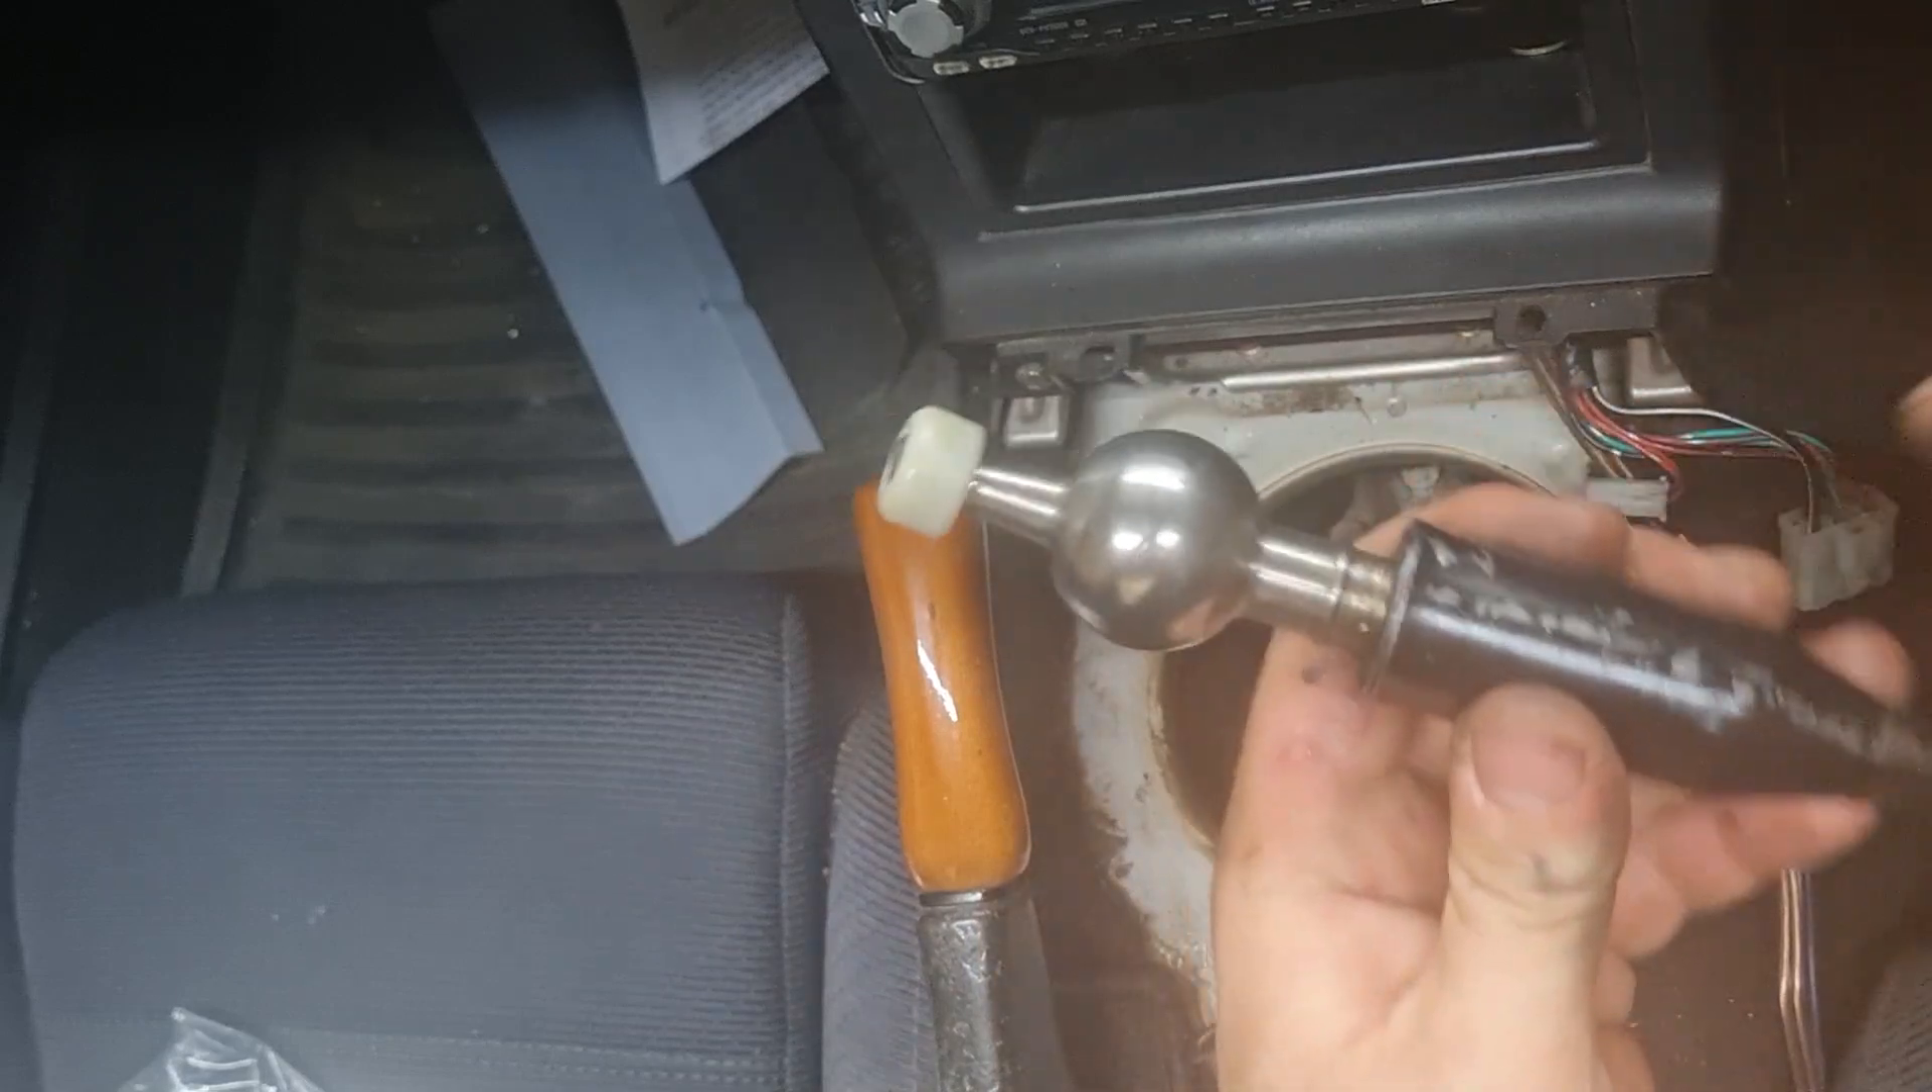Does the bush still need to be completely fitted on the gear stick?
No.